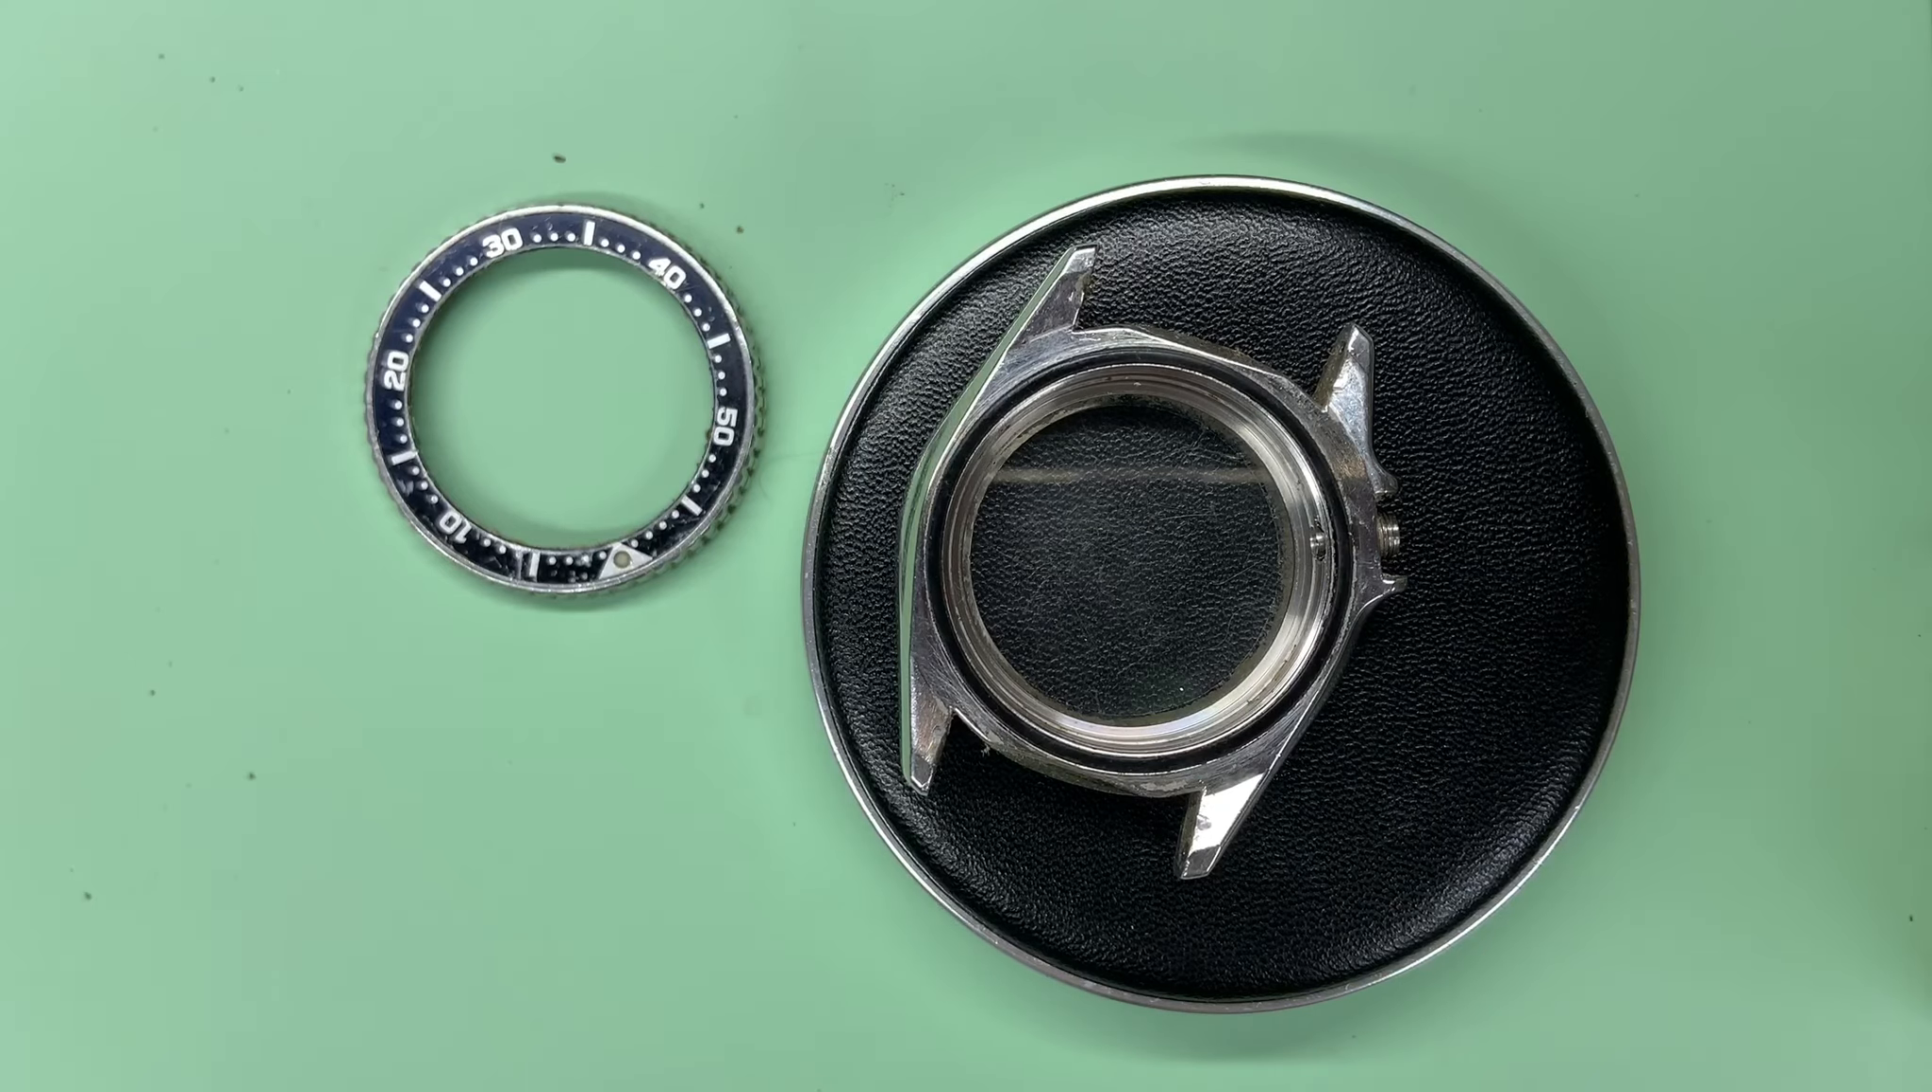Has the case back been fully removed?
Yes.